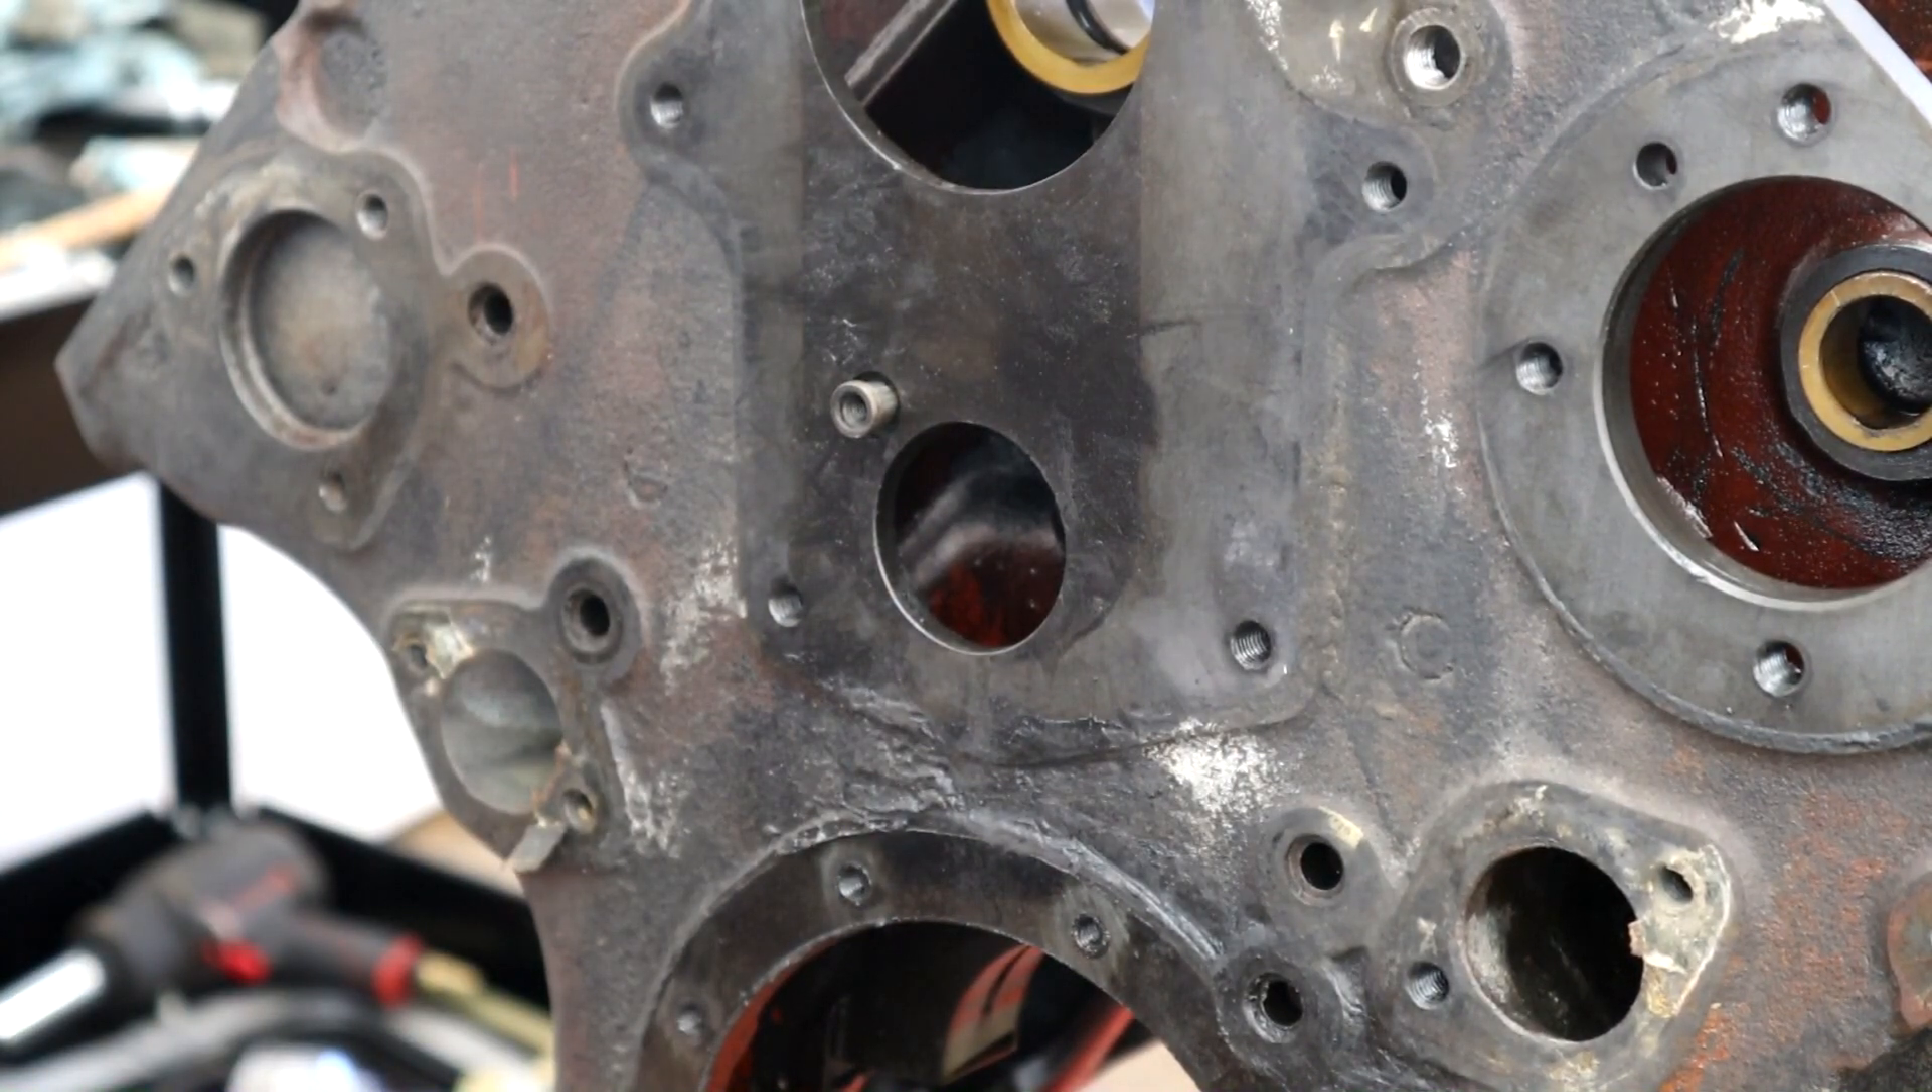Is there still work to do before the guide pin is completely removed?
Yes.